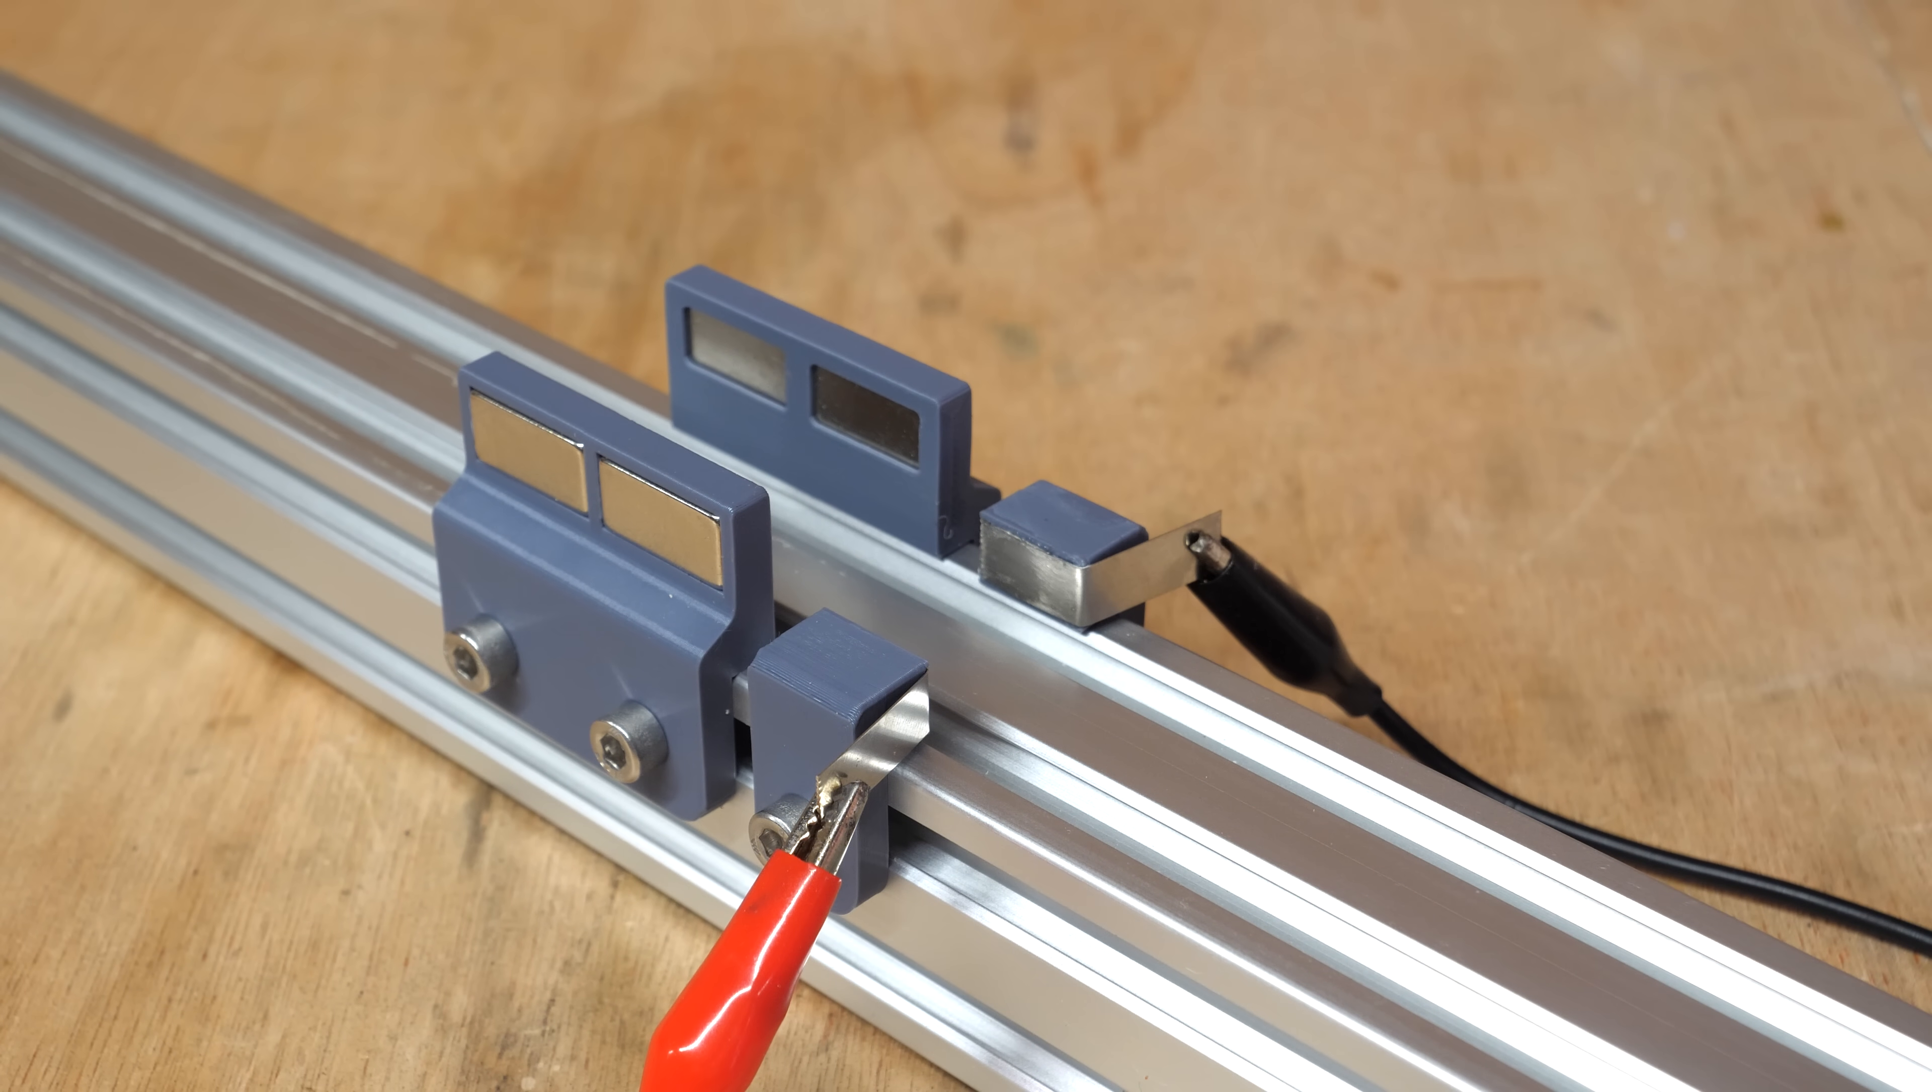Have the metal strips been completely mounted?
Yes.